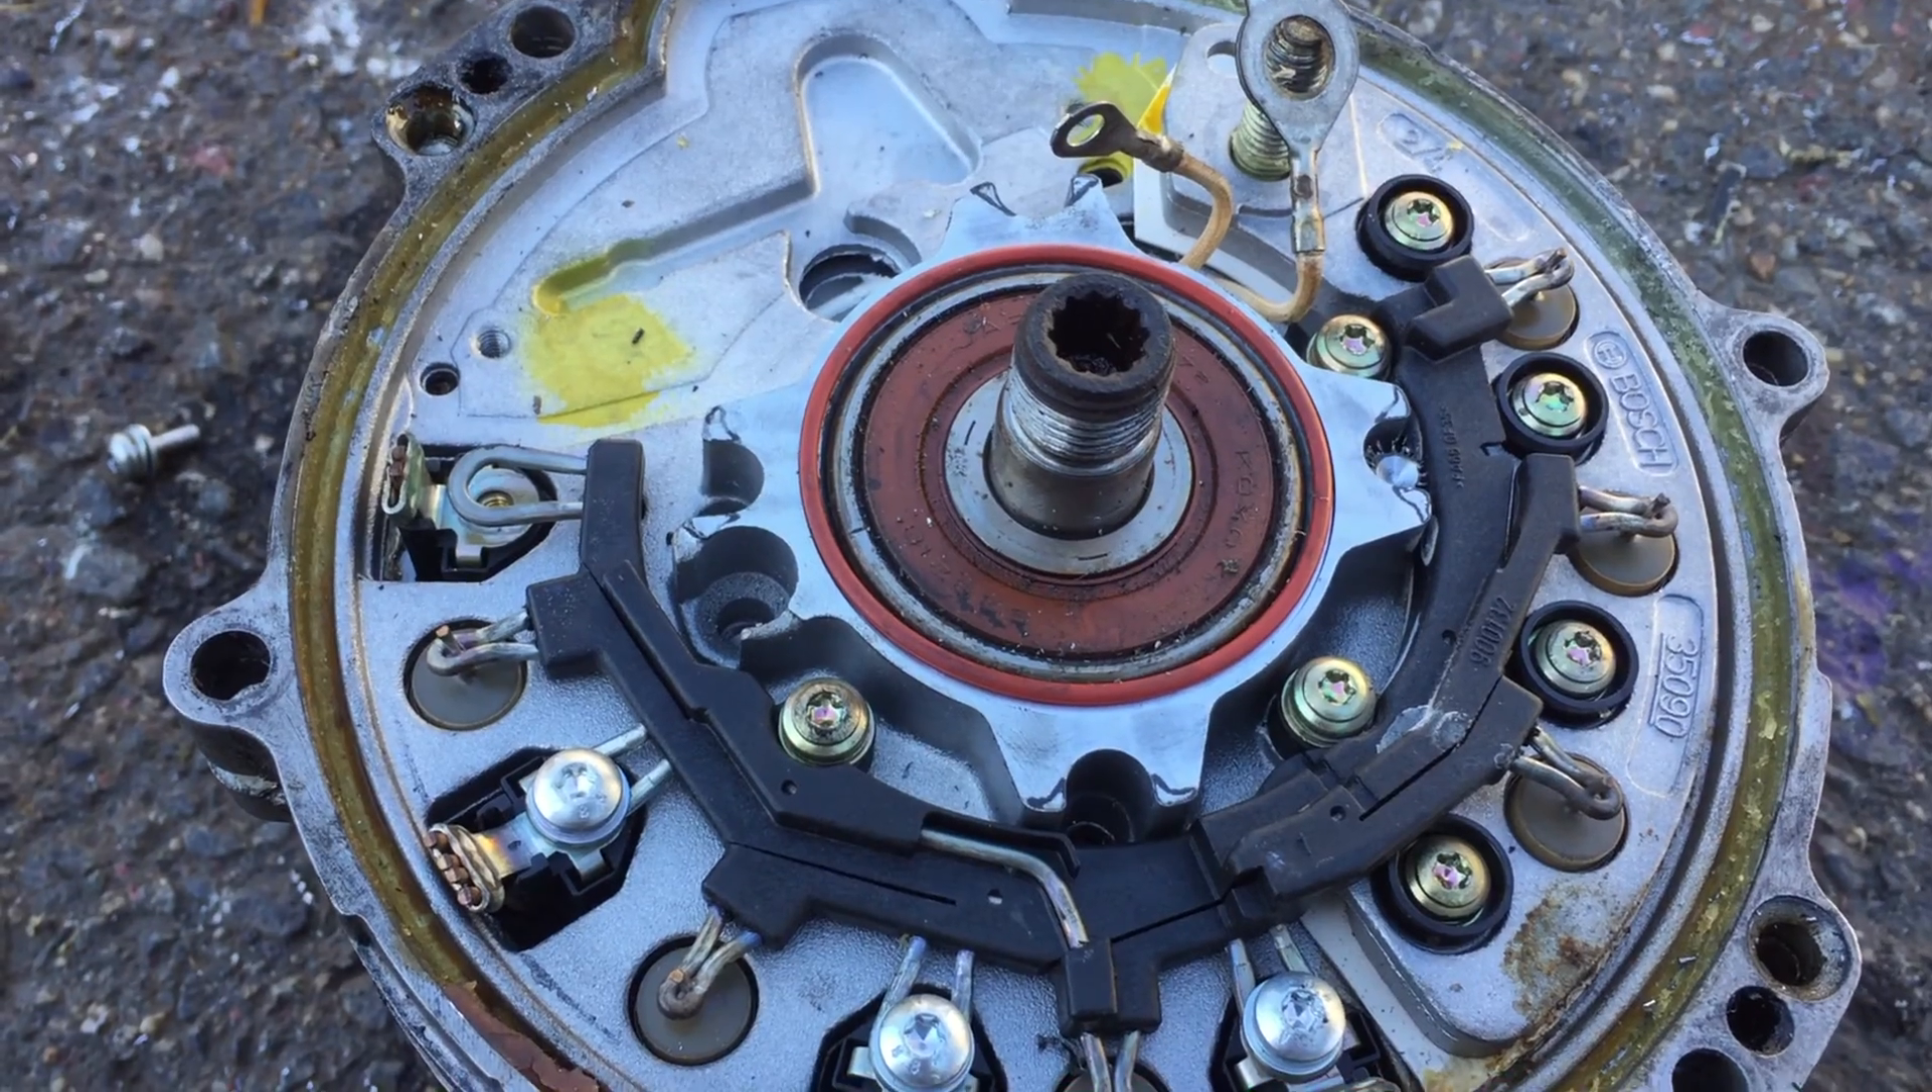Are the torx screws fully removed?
No.